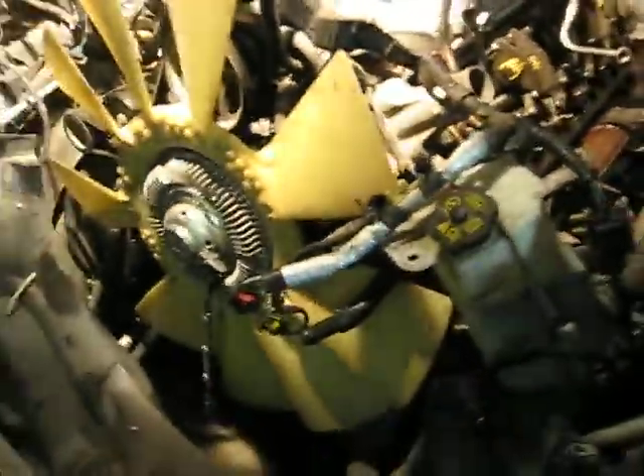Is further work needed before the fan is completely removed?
Yes.